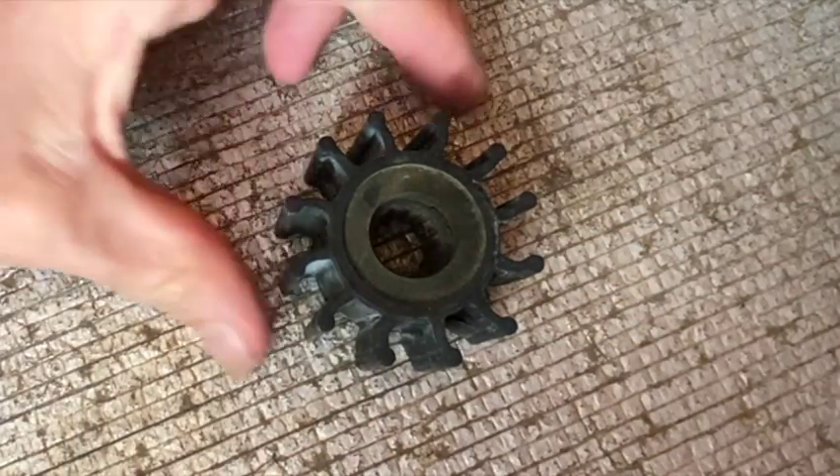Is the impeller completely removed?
Yes.